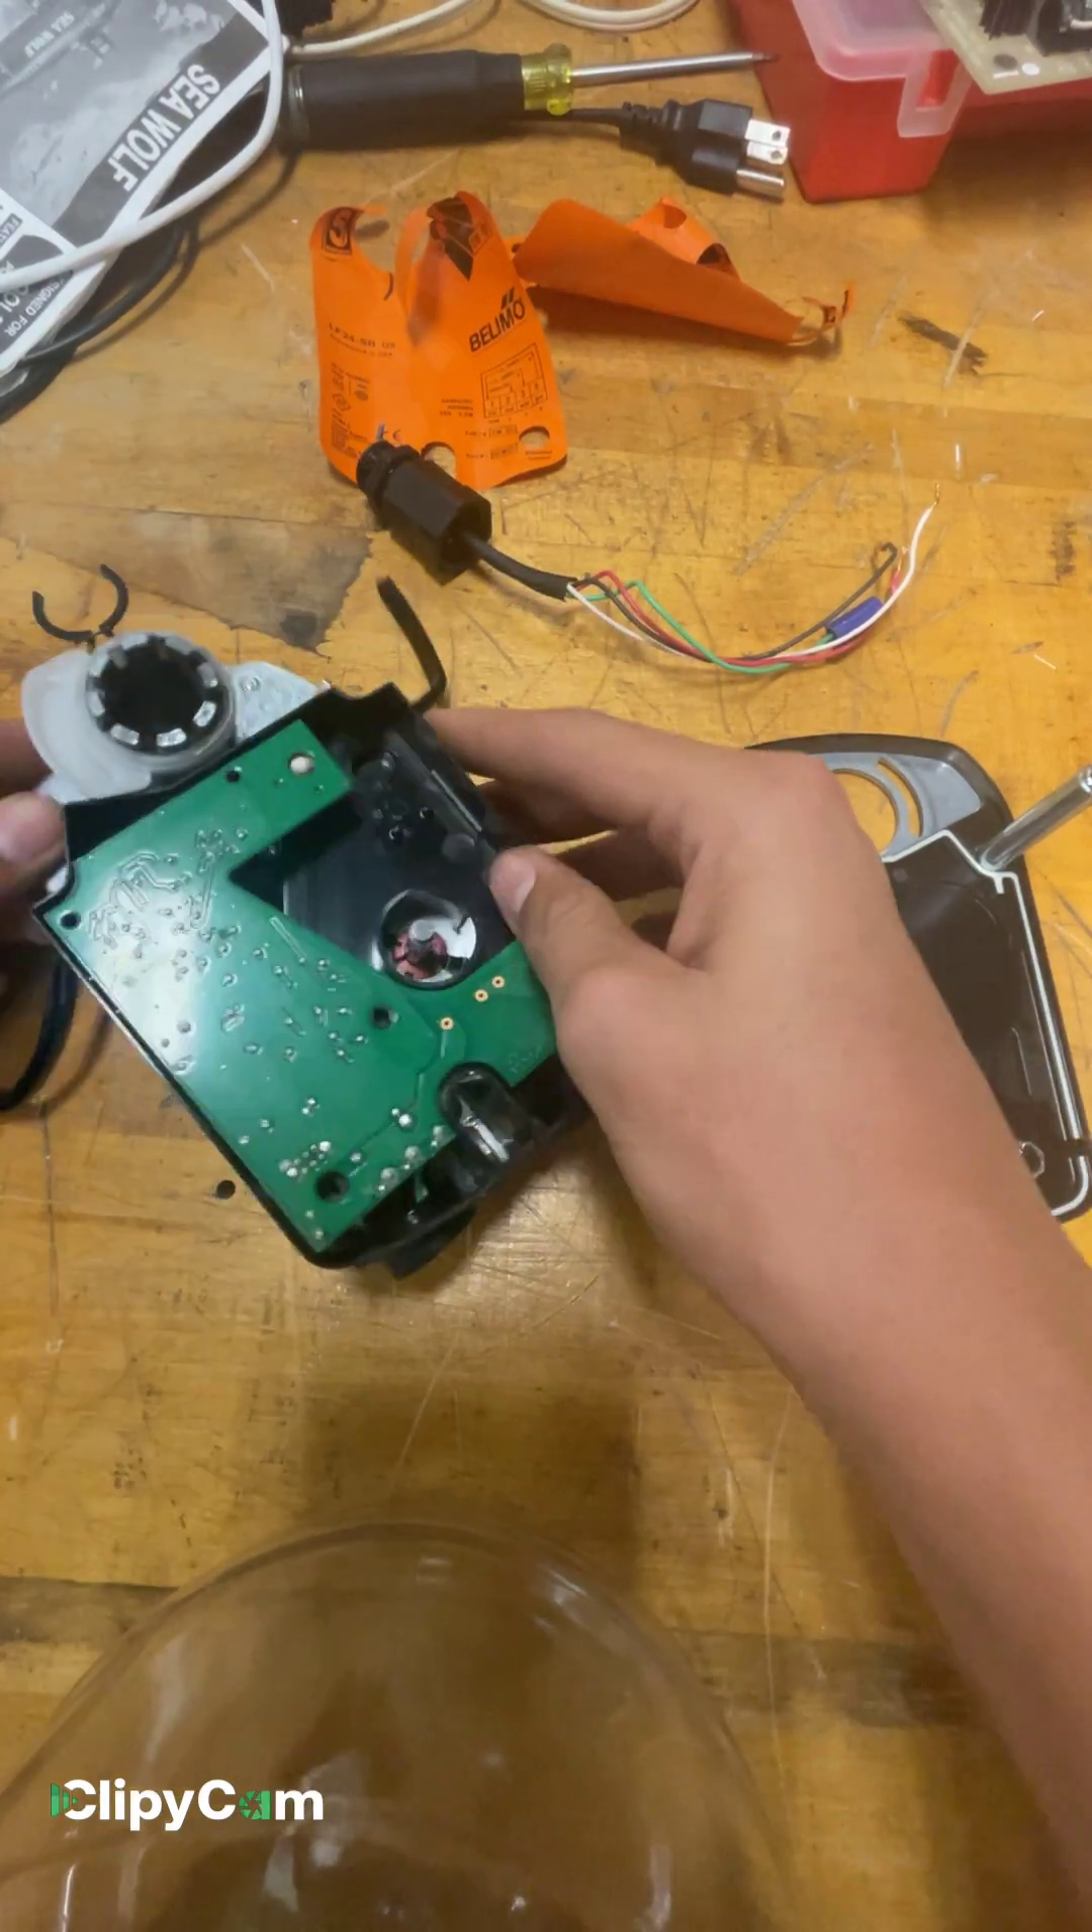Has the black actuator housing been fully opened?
Yes.